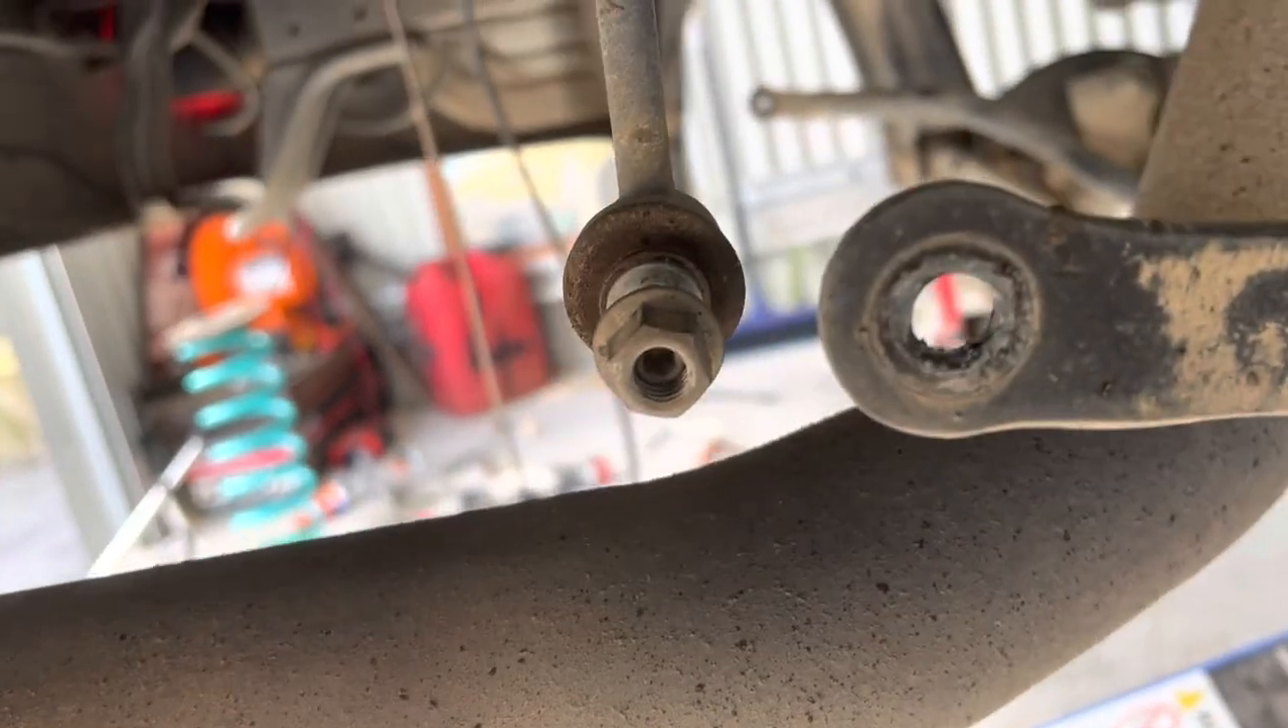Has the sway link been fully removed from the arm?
Yes.